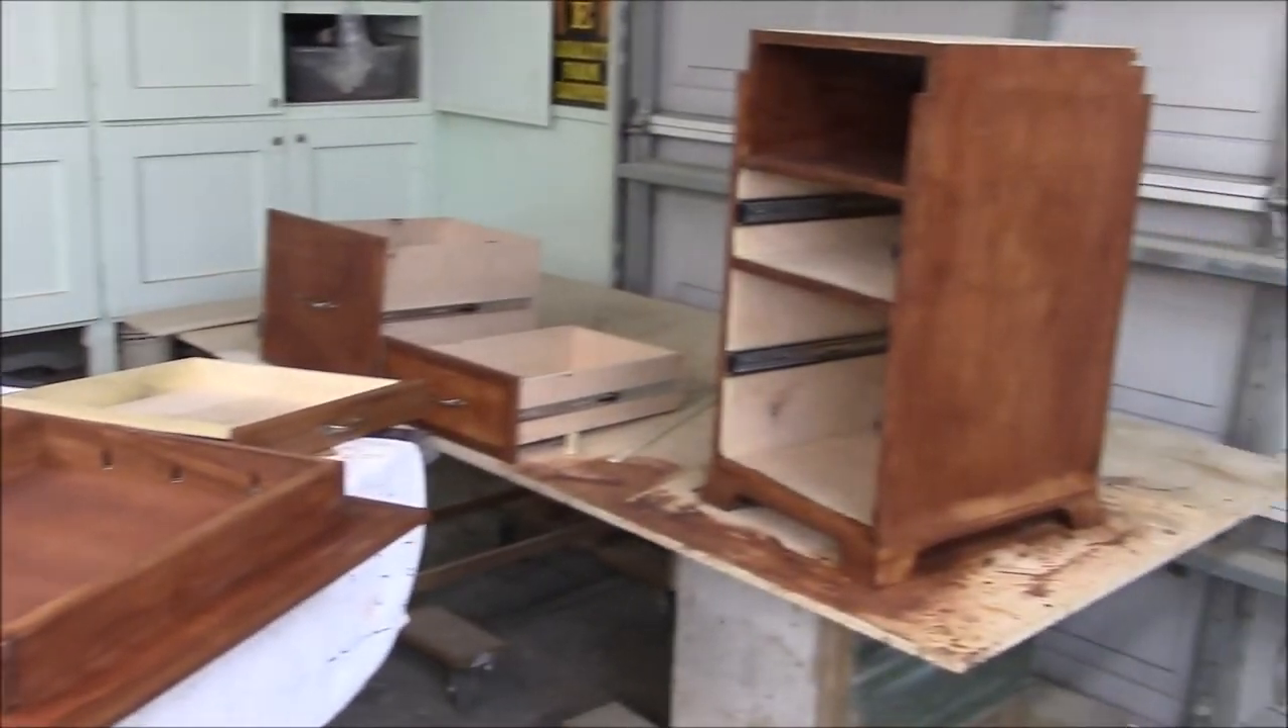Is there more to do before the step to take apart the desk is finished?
No.